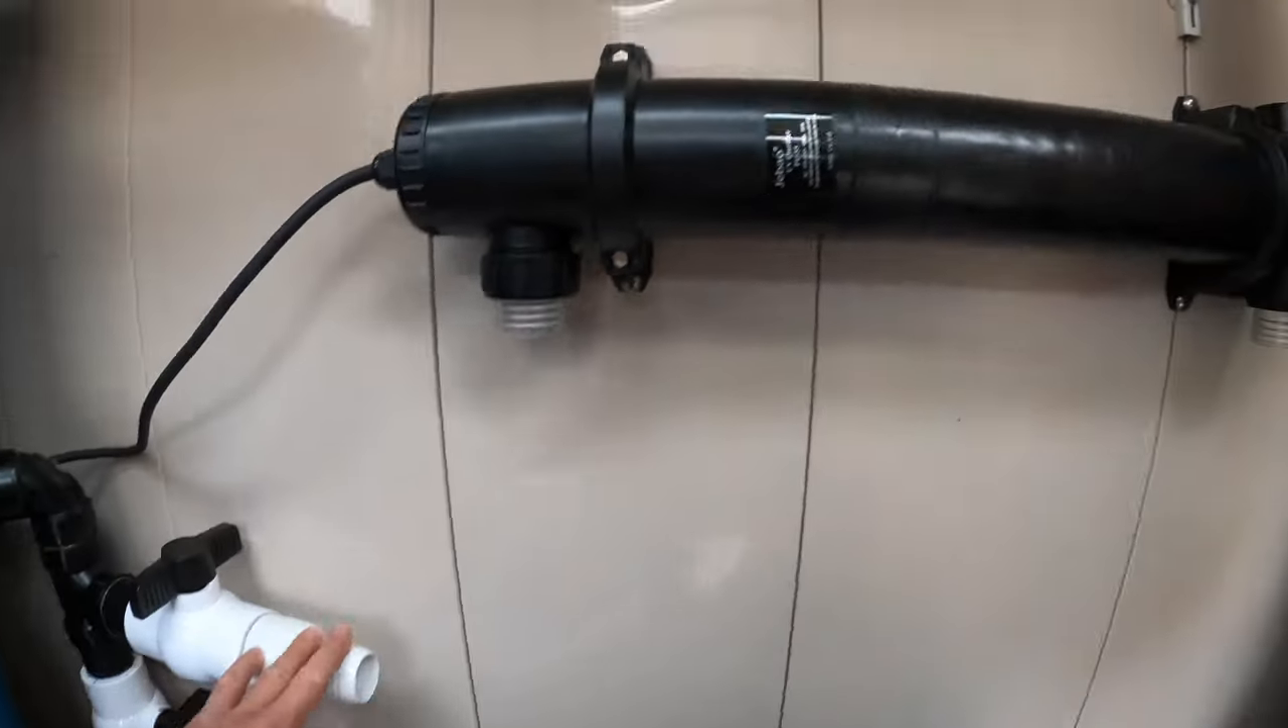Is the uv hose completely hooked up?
No.